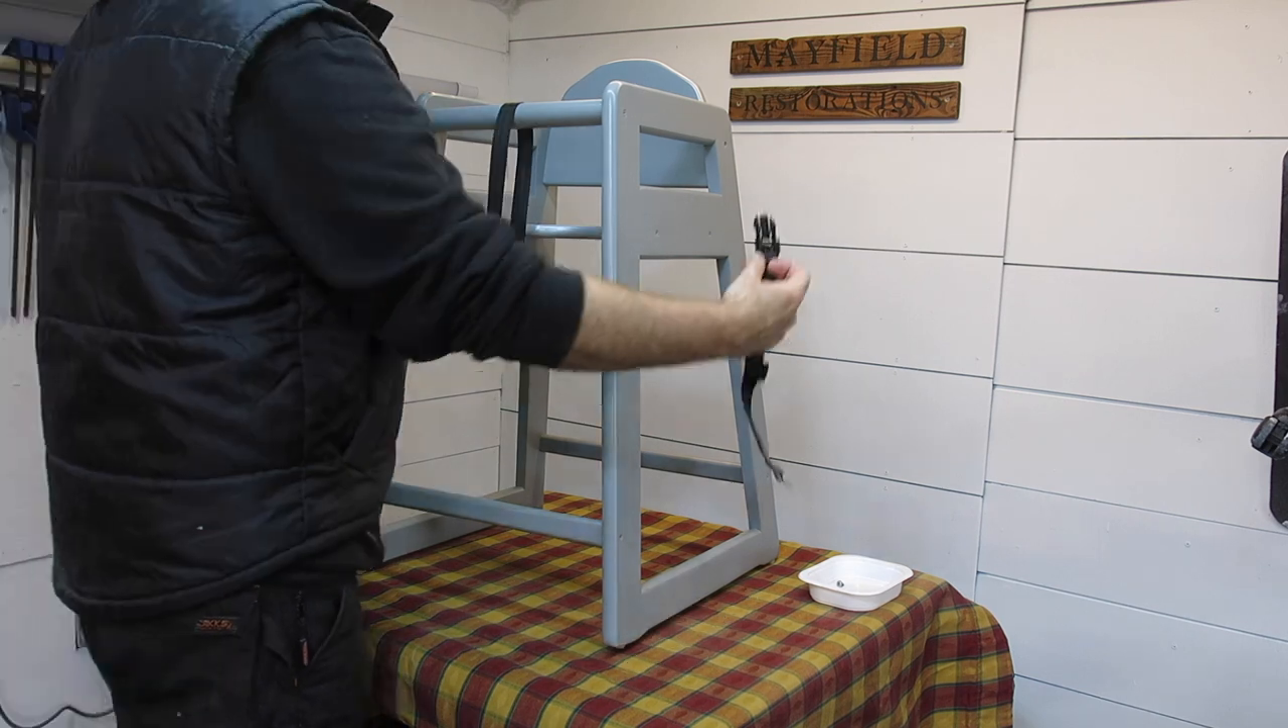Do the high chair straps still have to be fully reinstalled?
Yes.